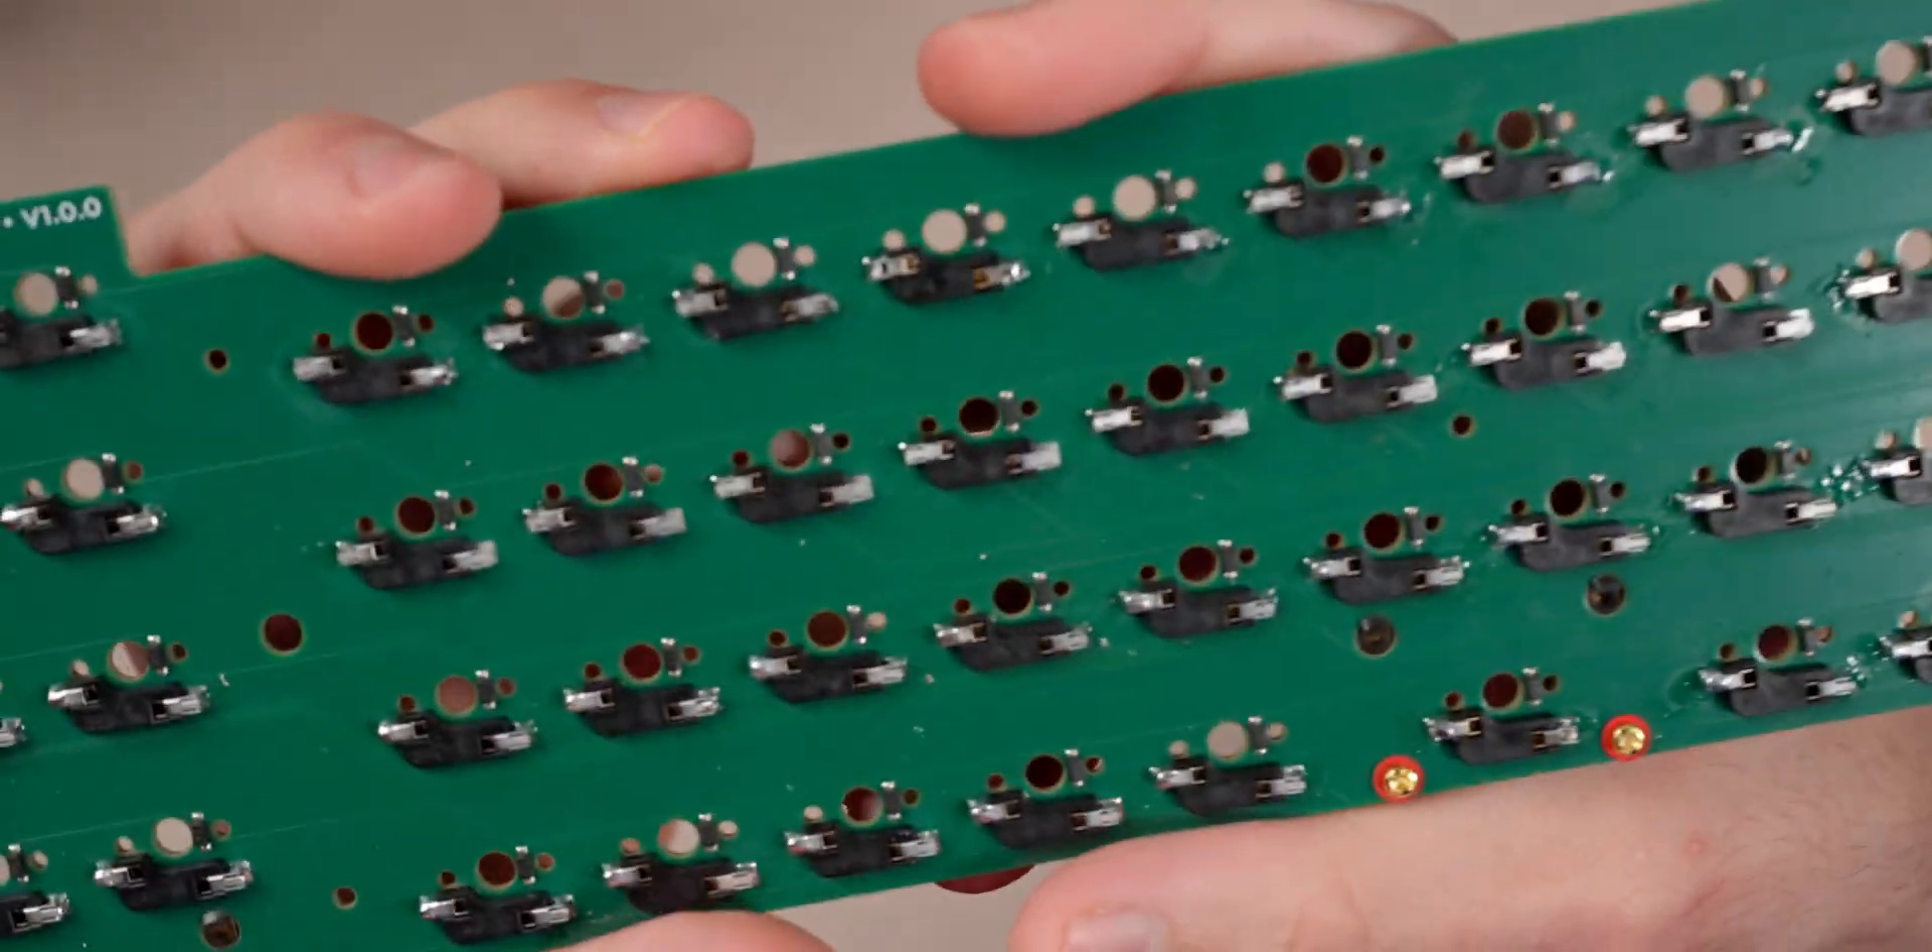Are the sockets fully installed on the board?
Yes.